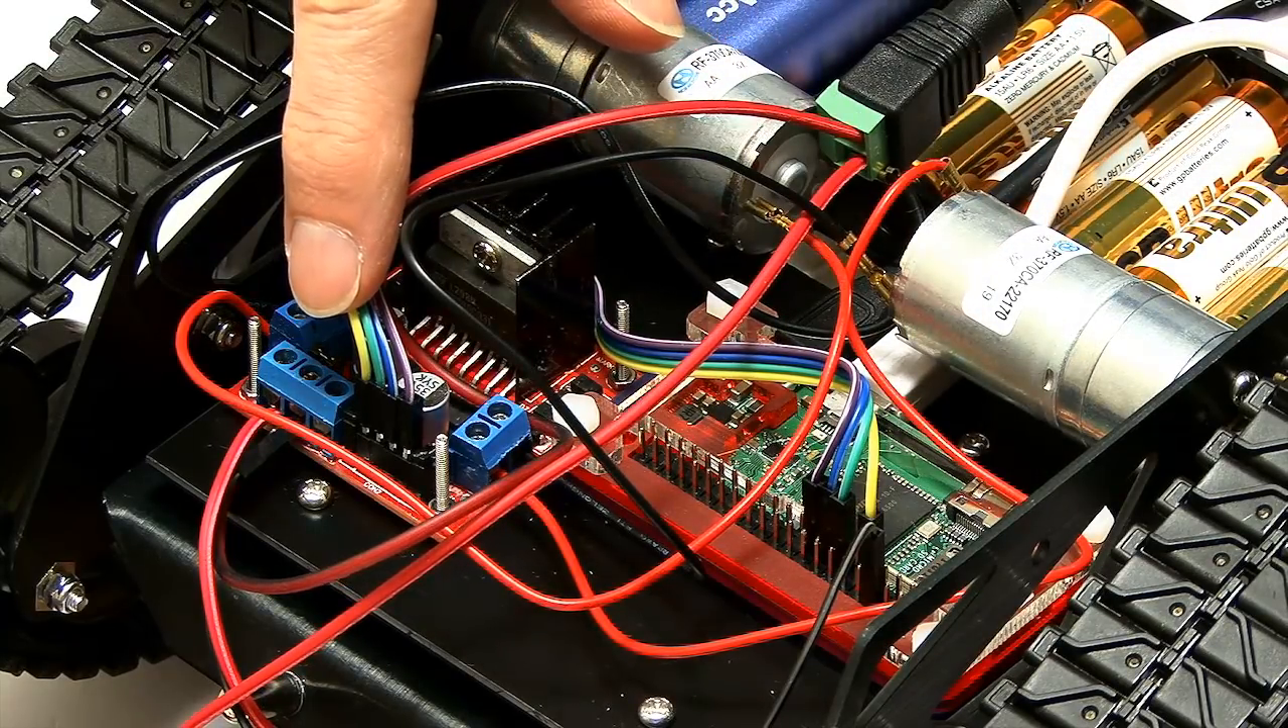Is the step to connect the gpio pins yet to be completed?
No.